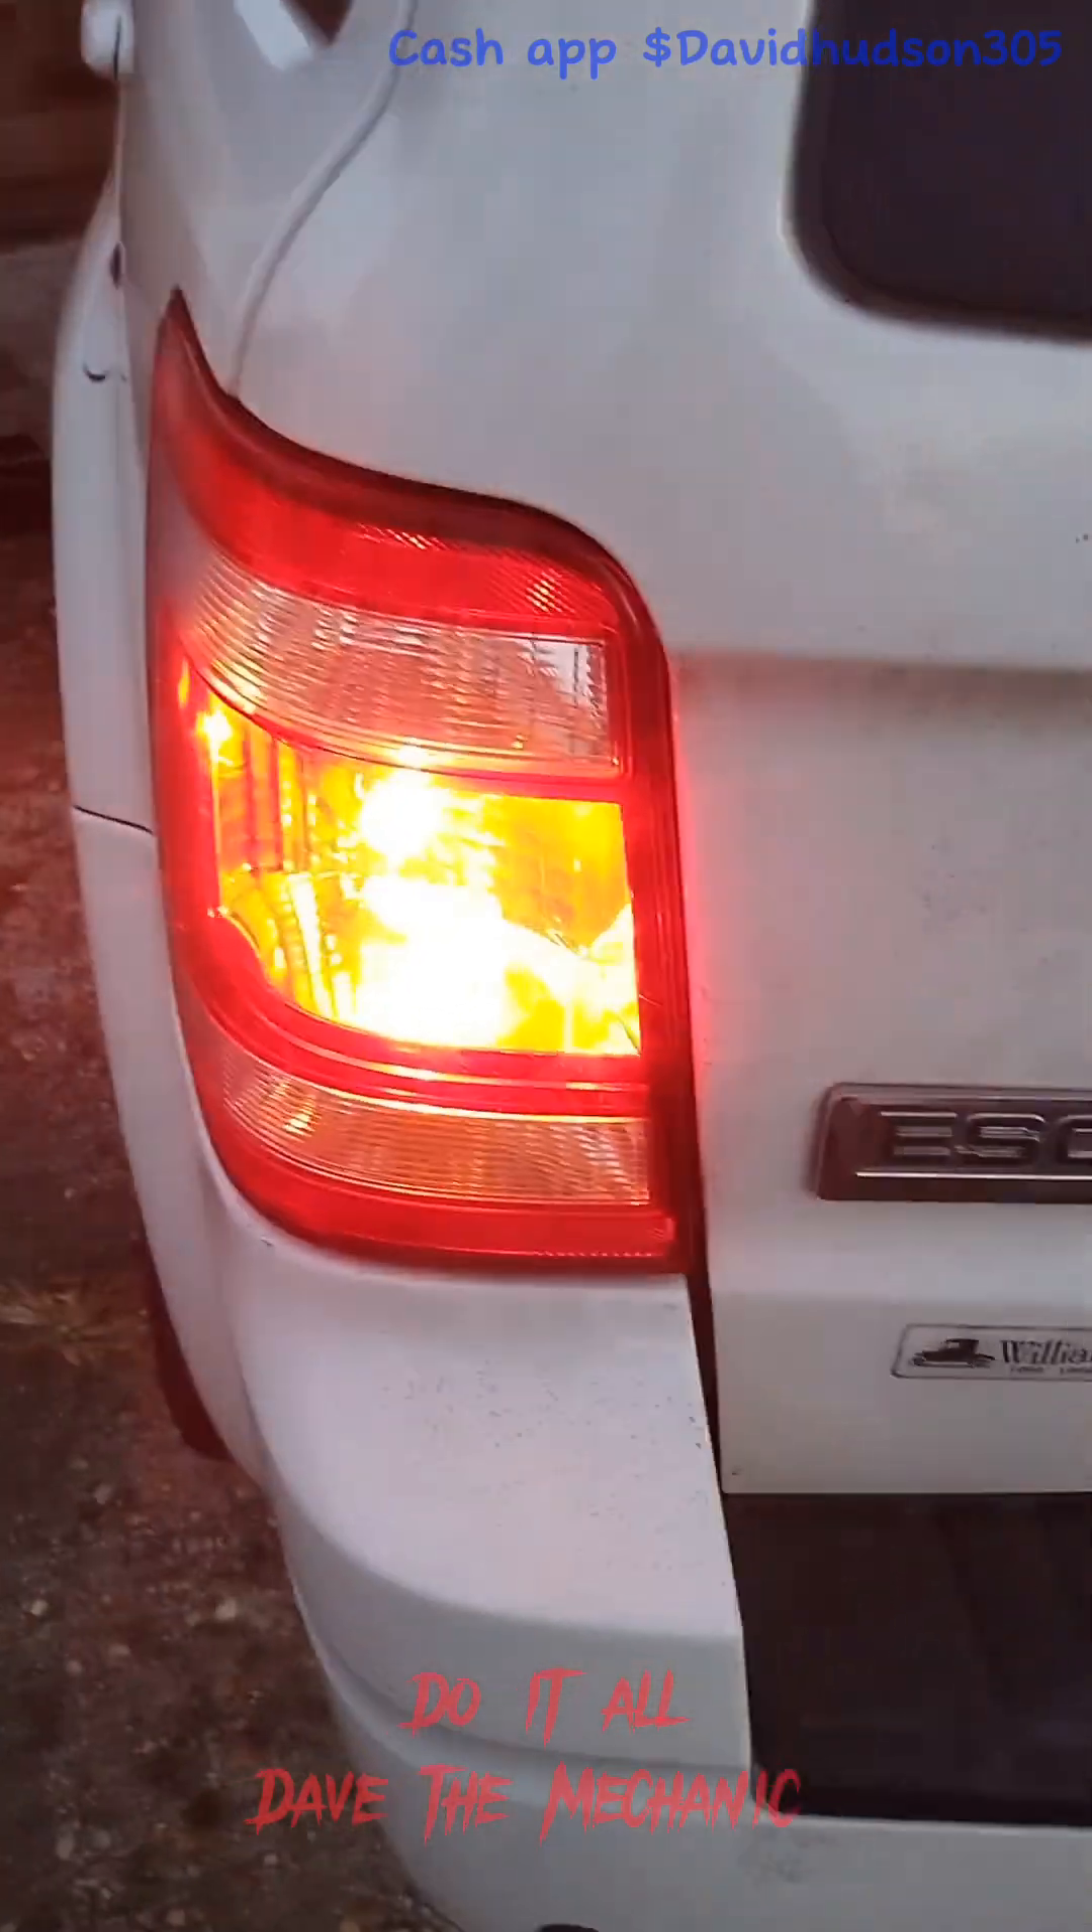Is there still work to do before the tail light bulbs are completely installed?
No.